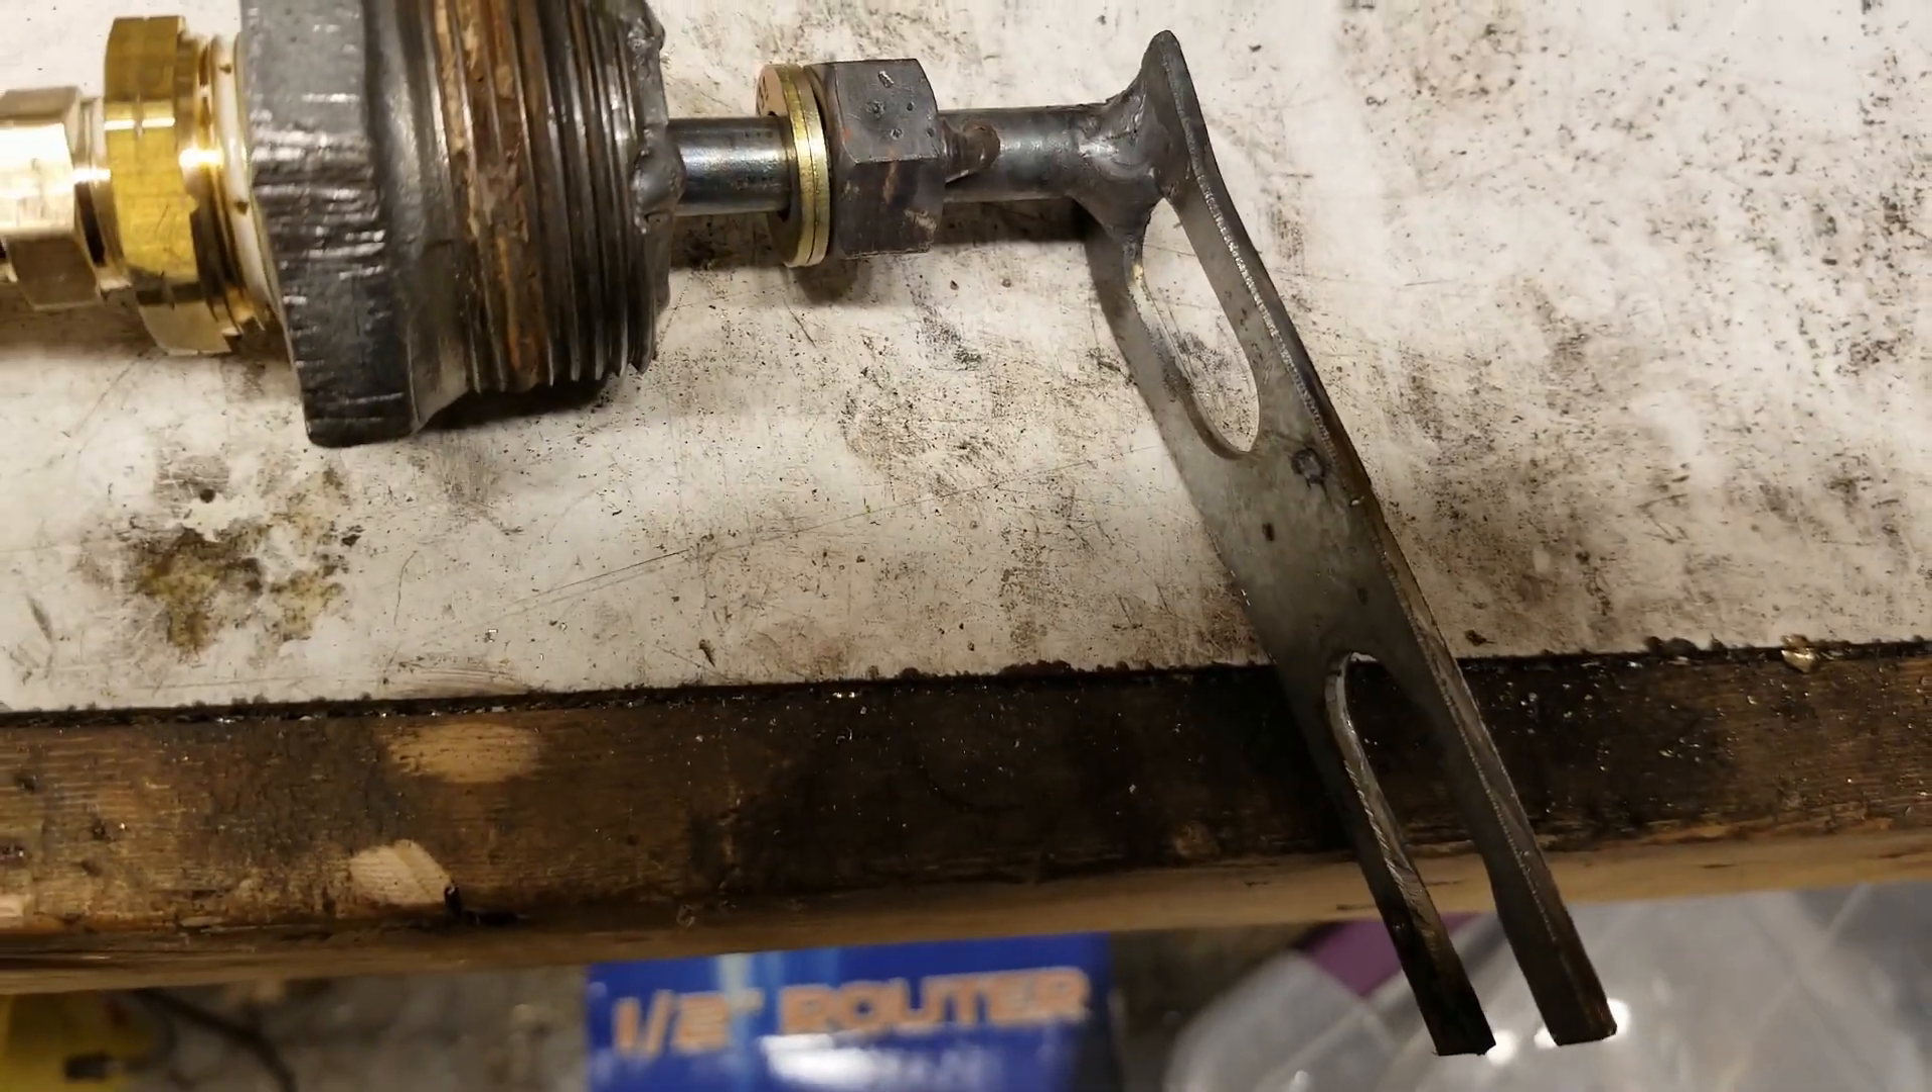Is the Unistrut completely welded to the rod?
Yes.